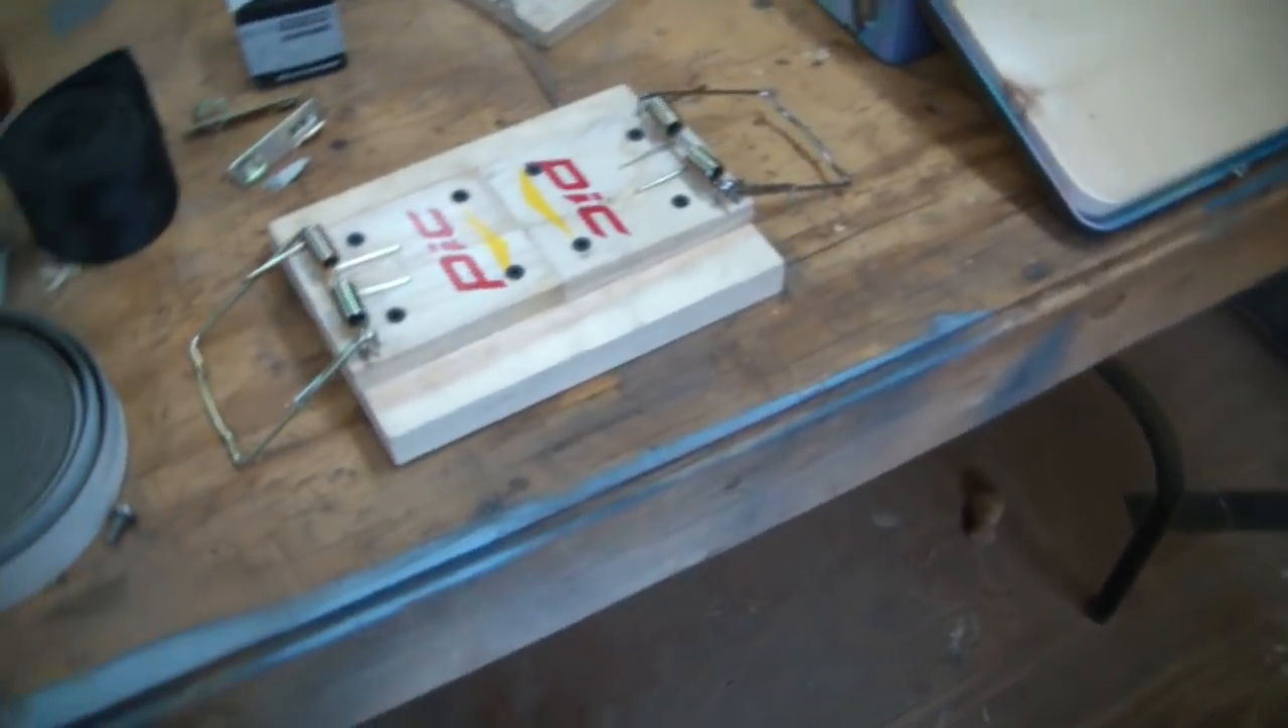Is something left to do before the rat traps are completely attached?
No.